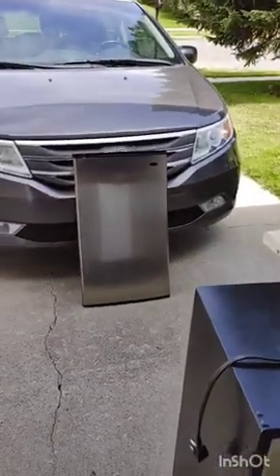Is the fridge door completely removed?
Yes.